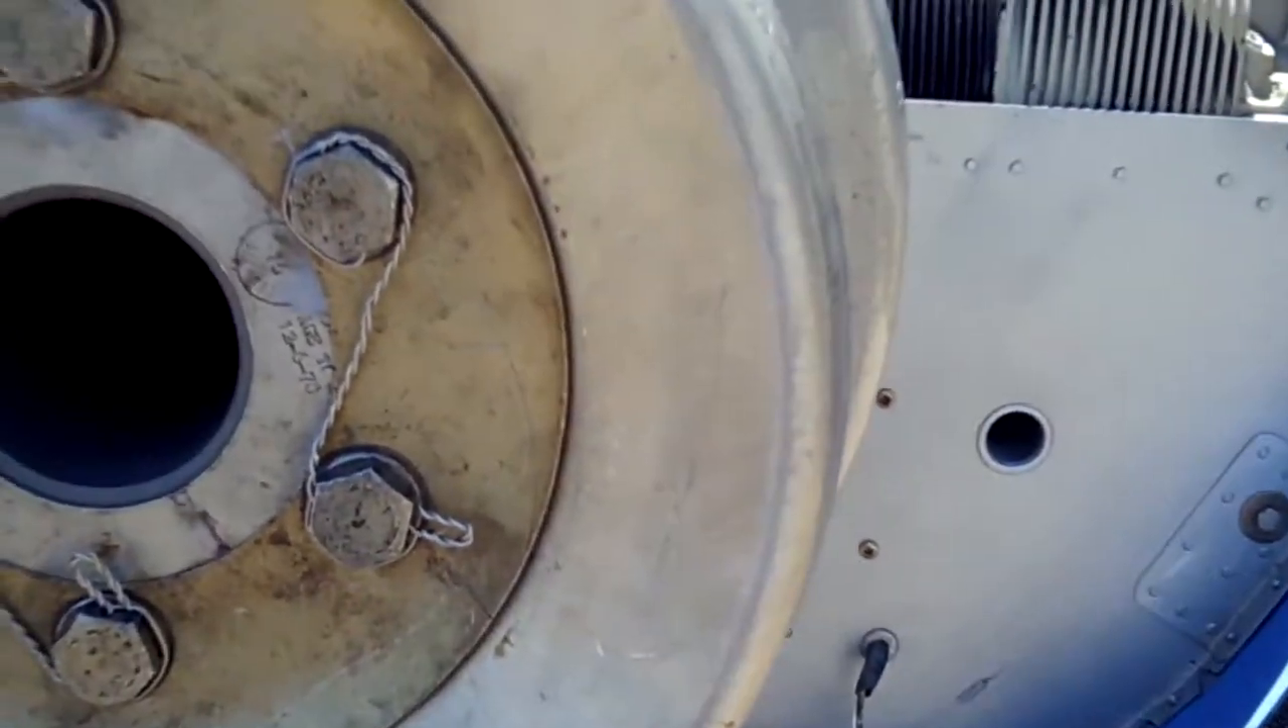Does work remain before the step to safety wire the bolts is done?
No.